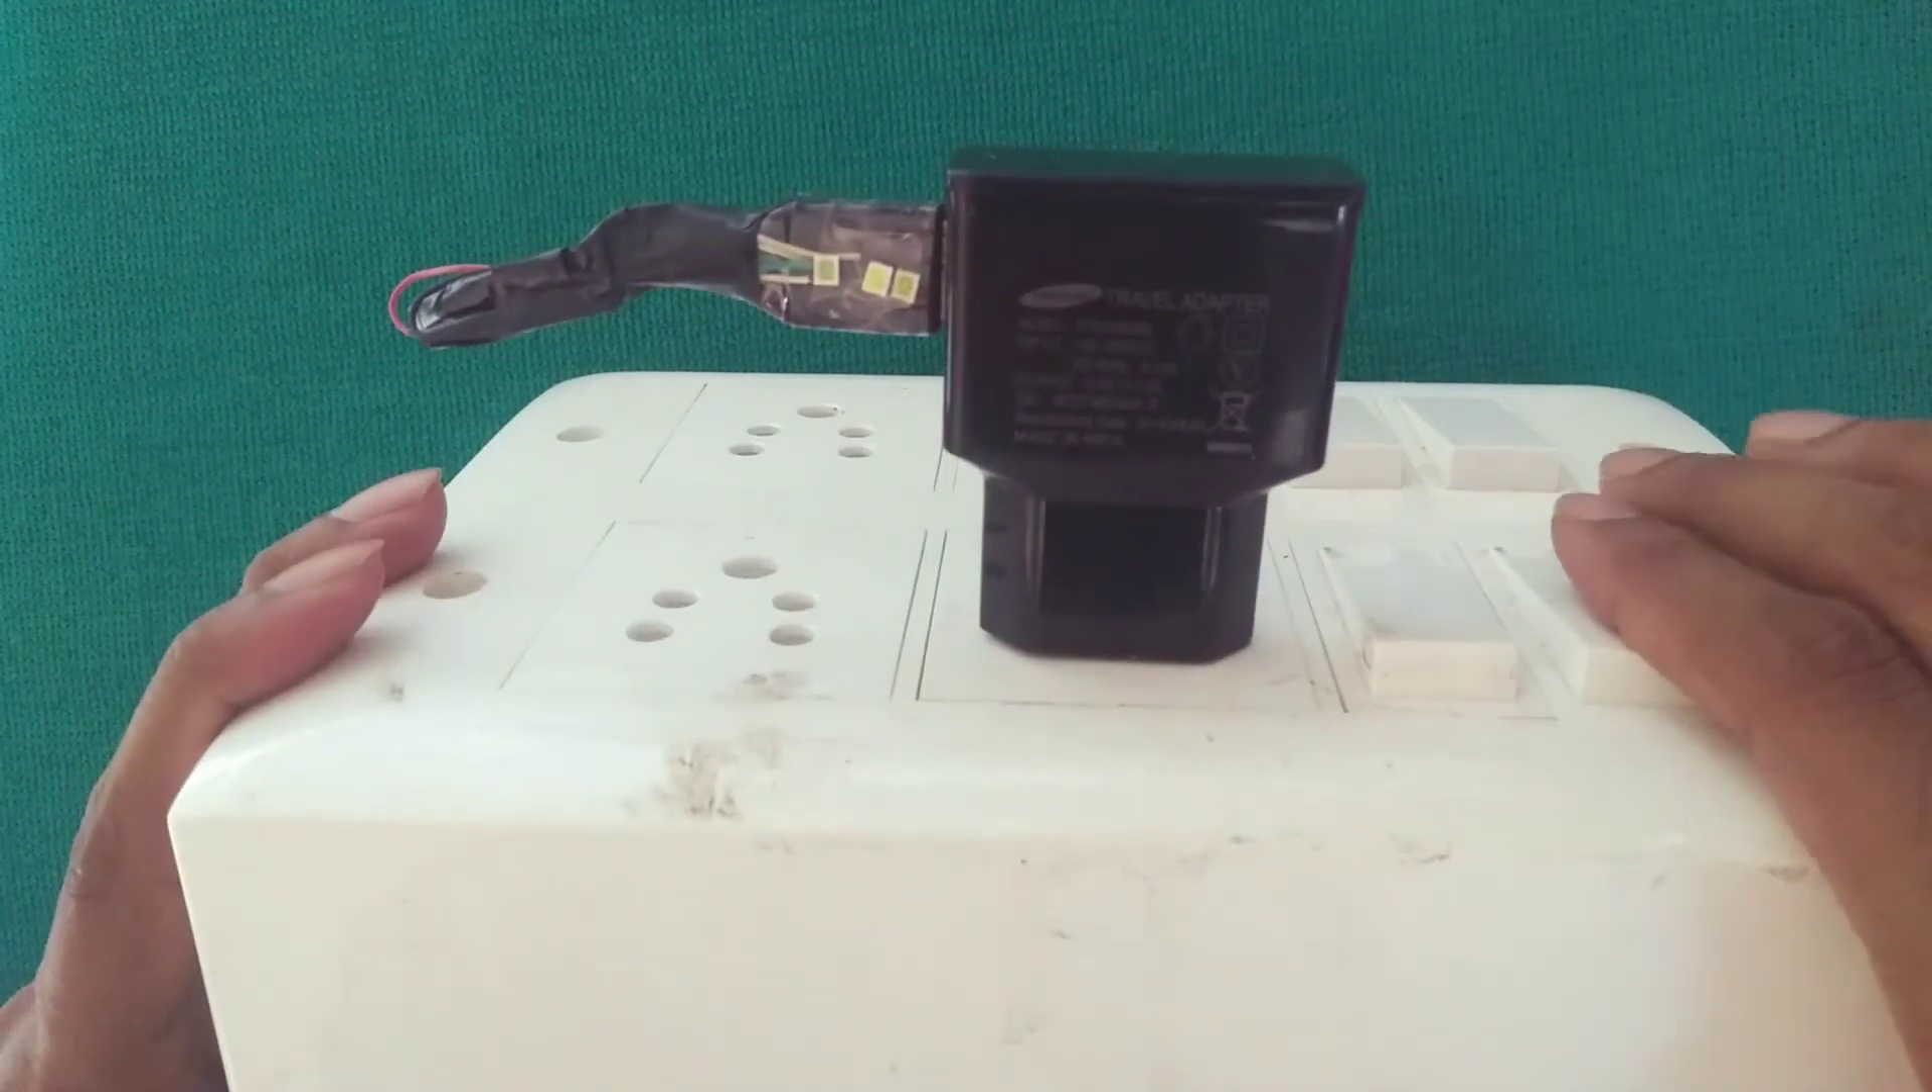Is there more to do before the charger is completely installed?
No.